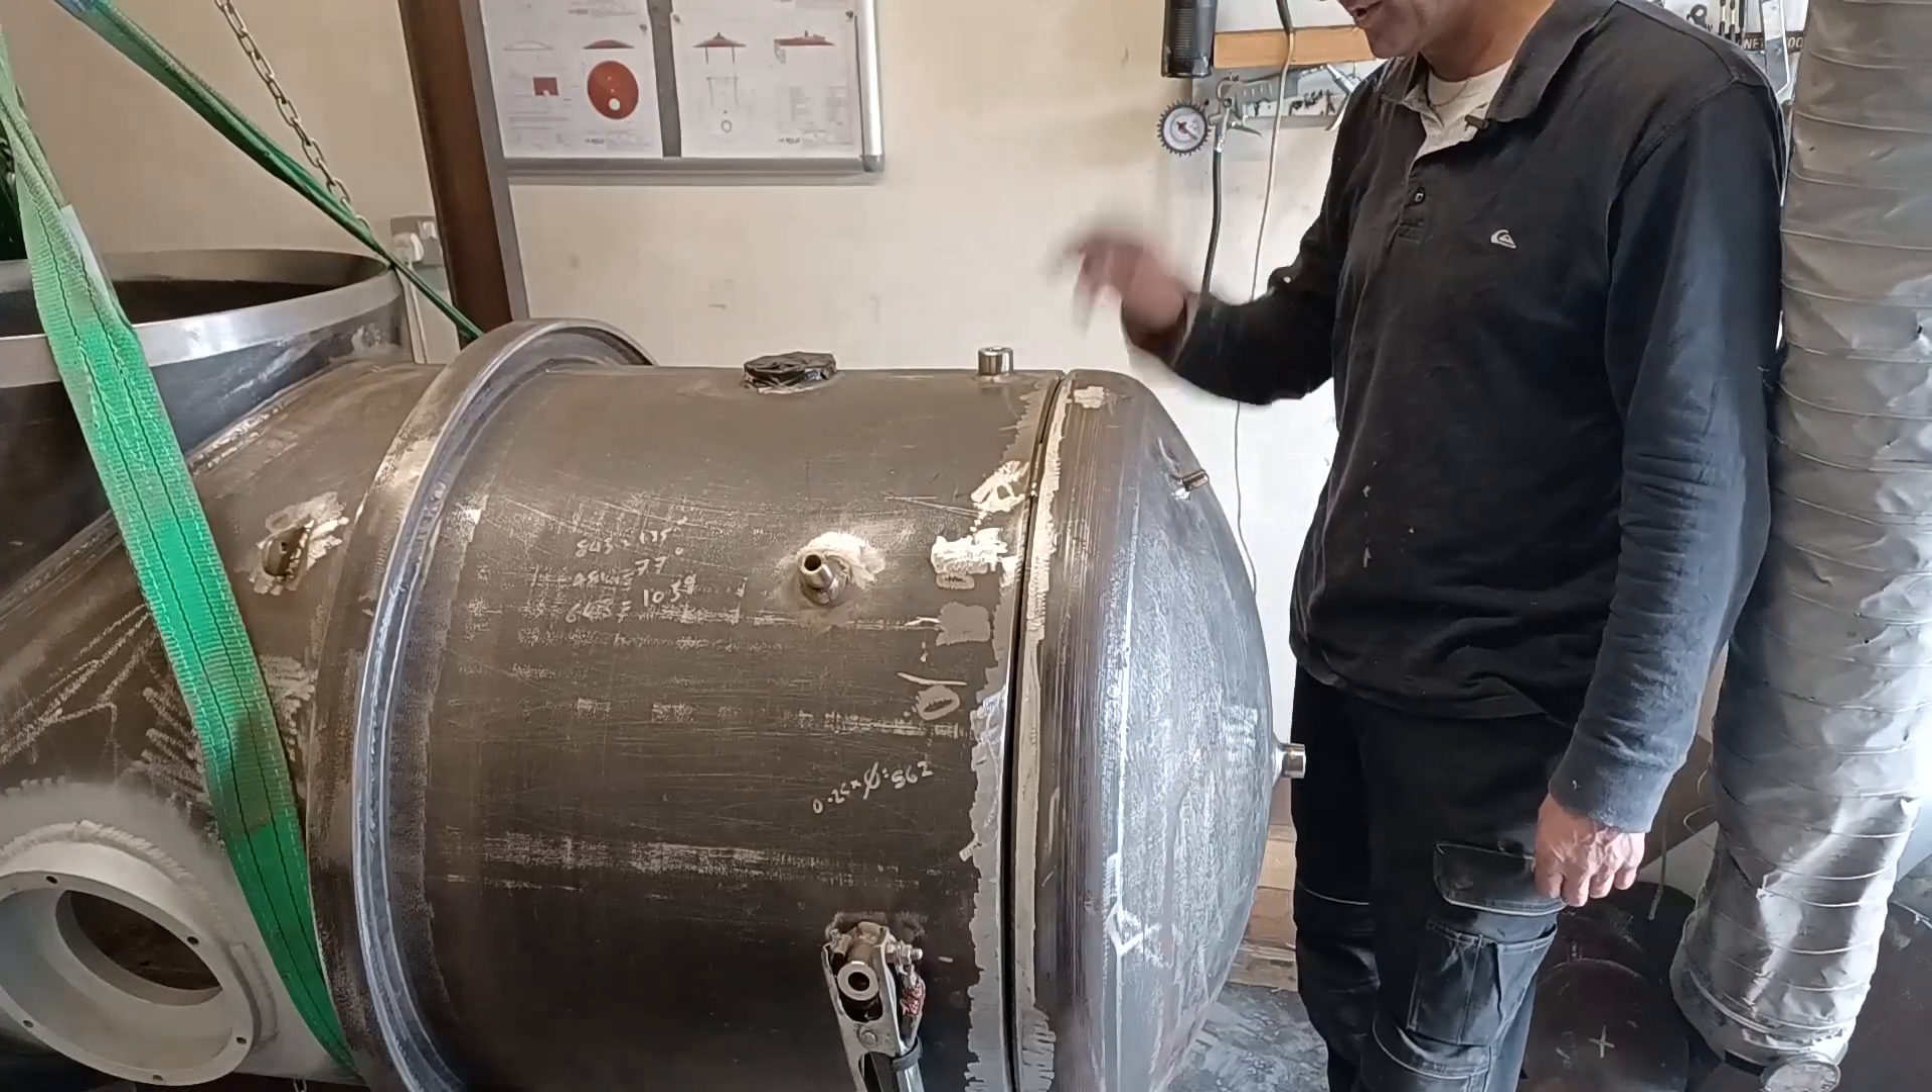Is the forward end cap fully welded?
No.